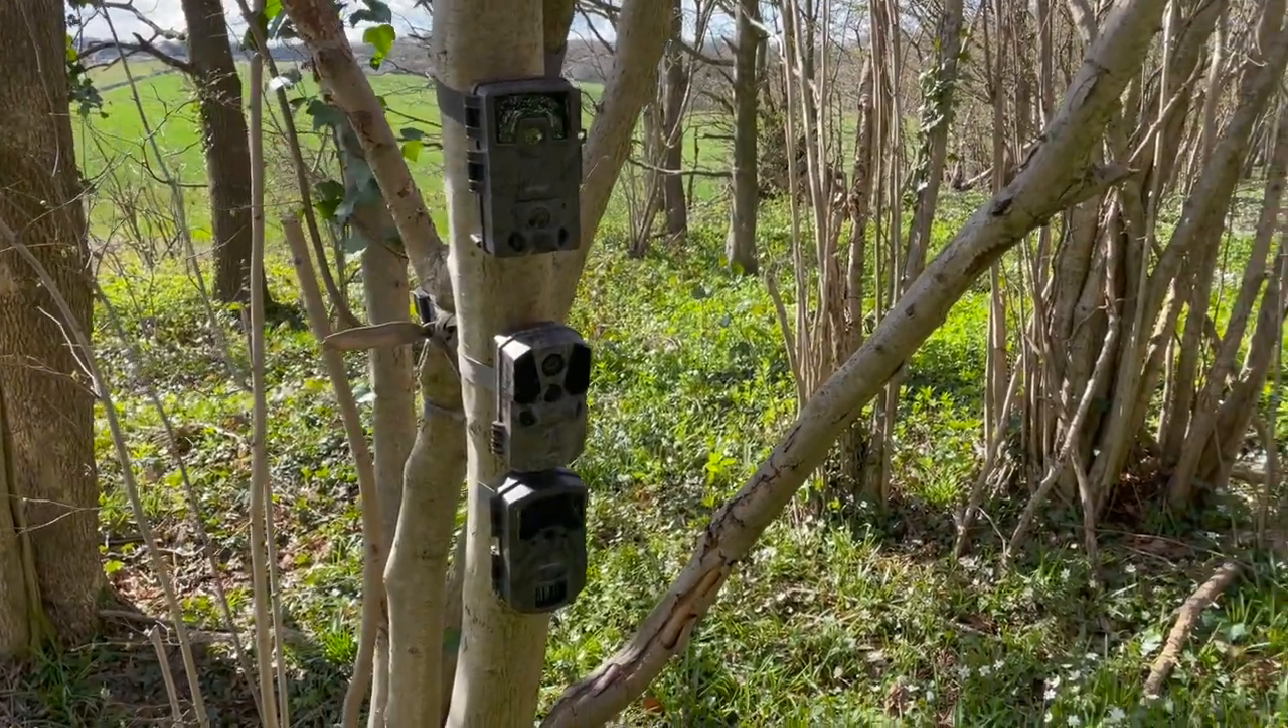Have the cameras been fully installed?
Yes.